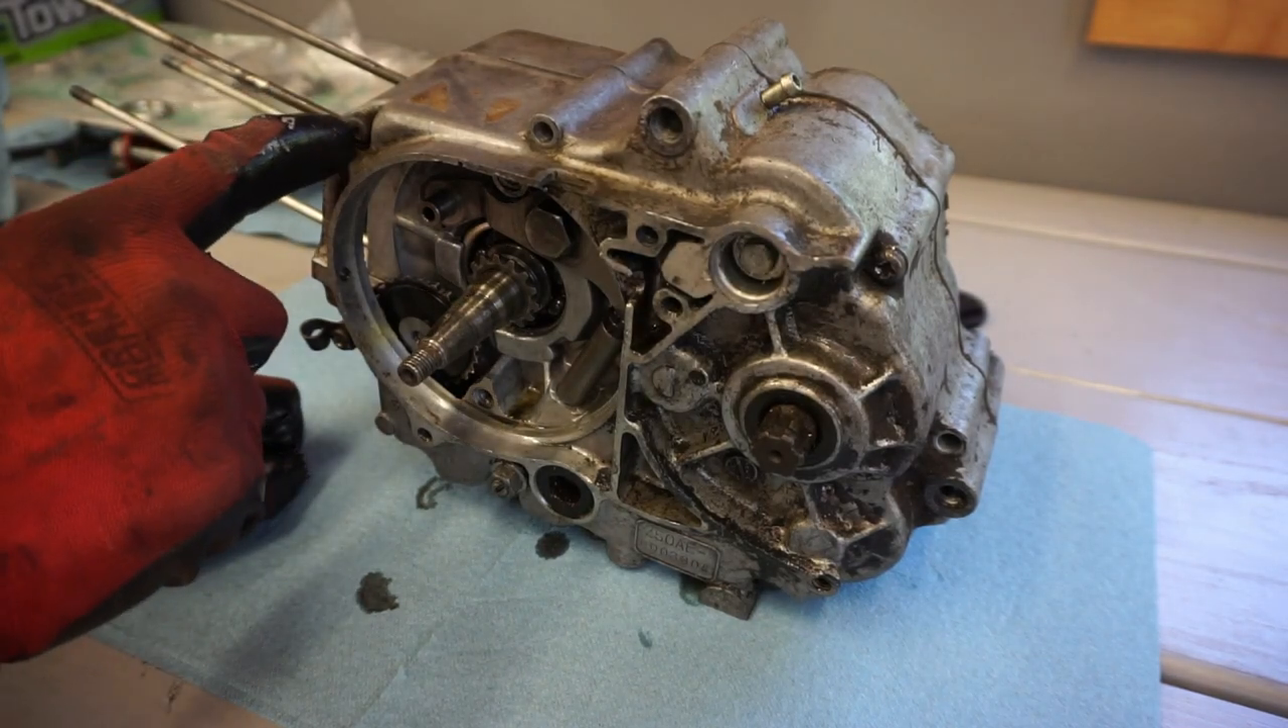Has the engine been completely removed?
Yes.